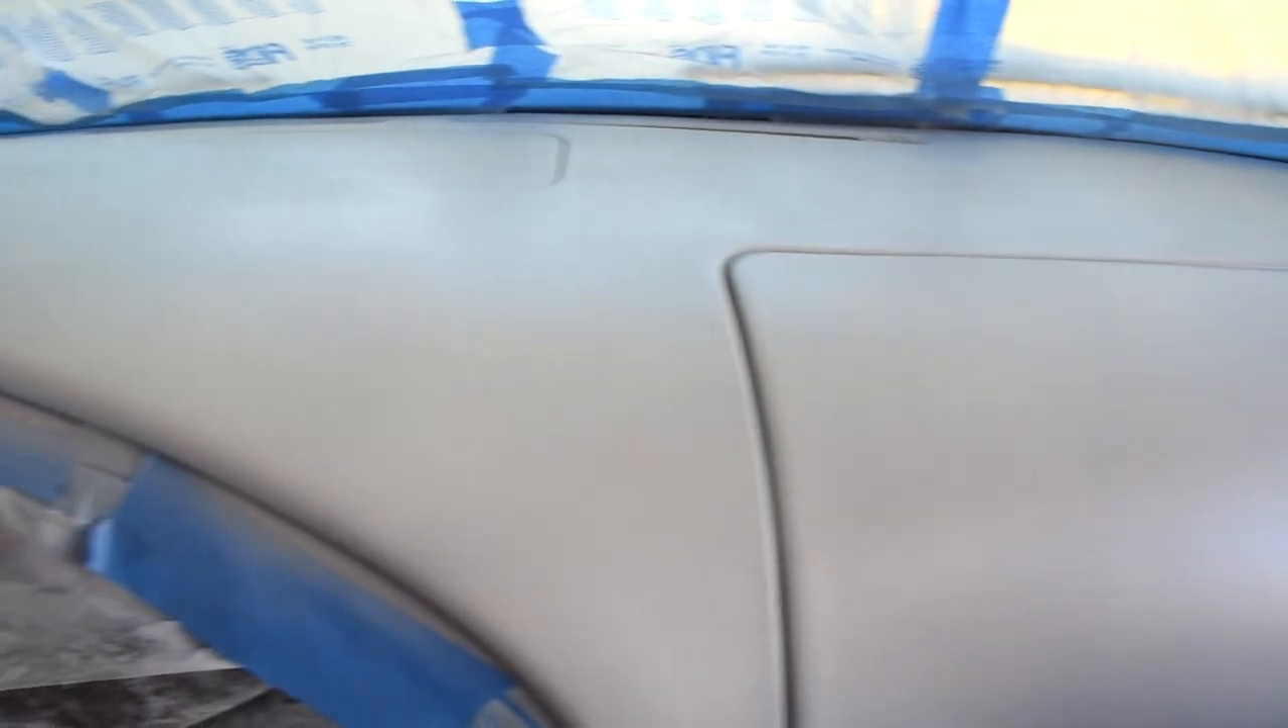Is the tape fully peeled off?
No.